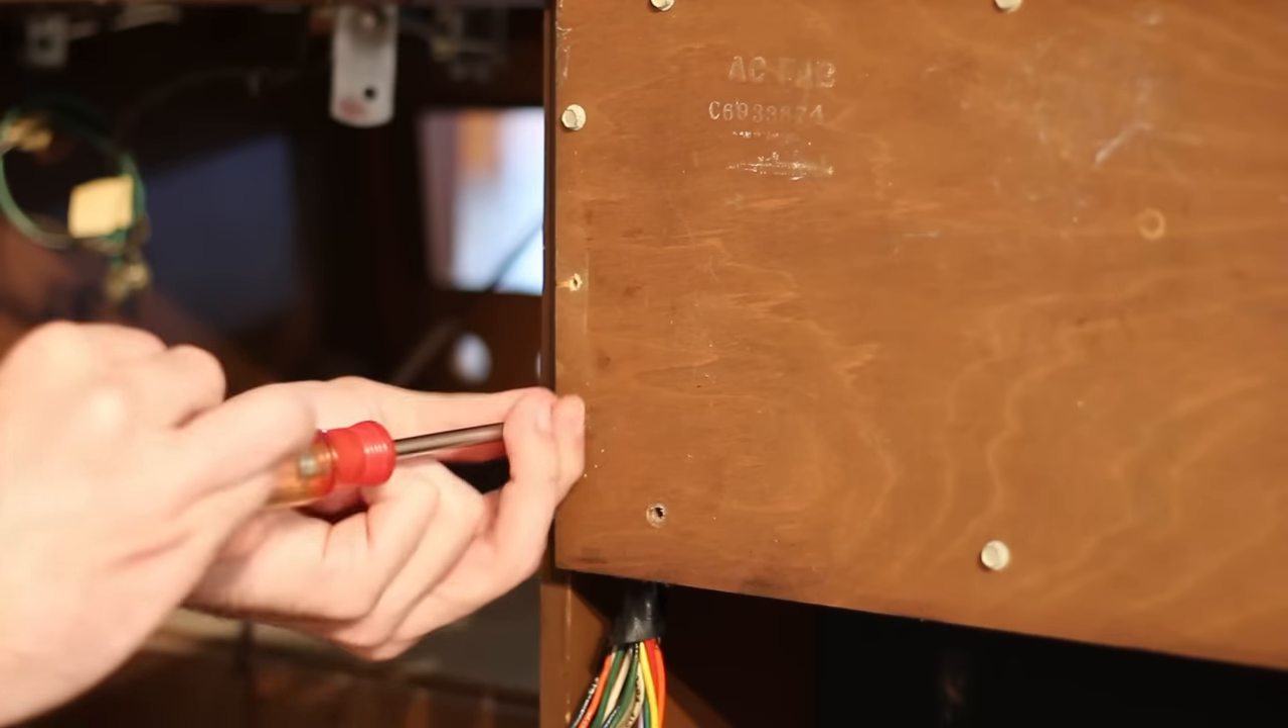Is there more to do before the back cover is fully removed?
Yes.